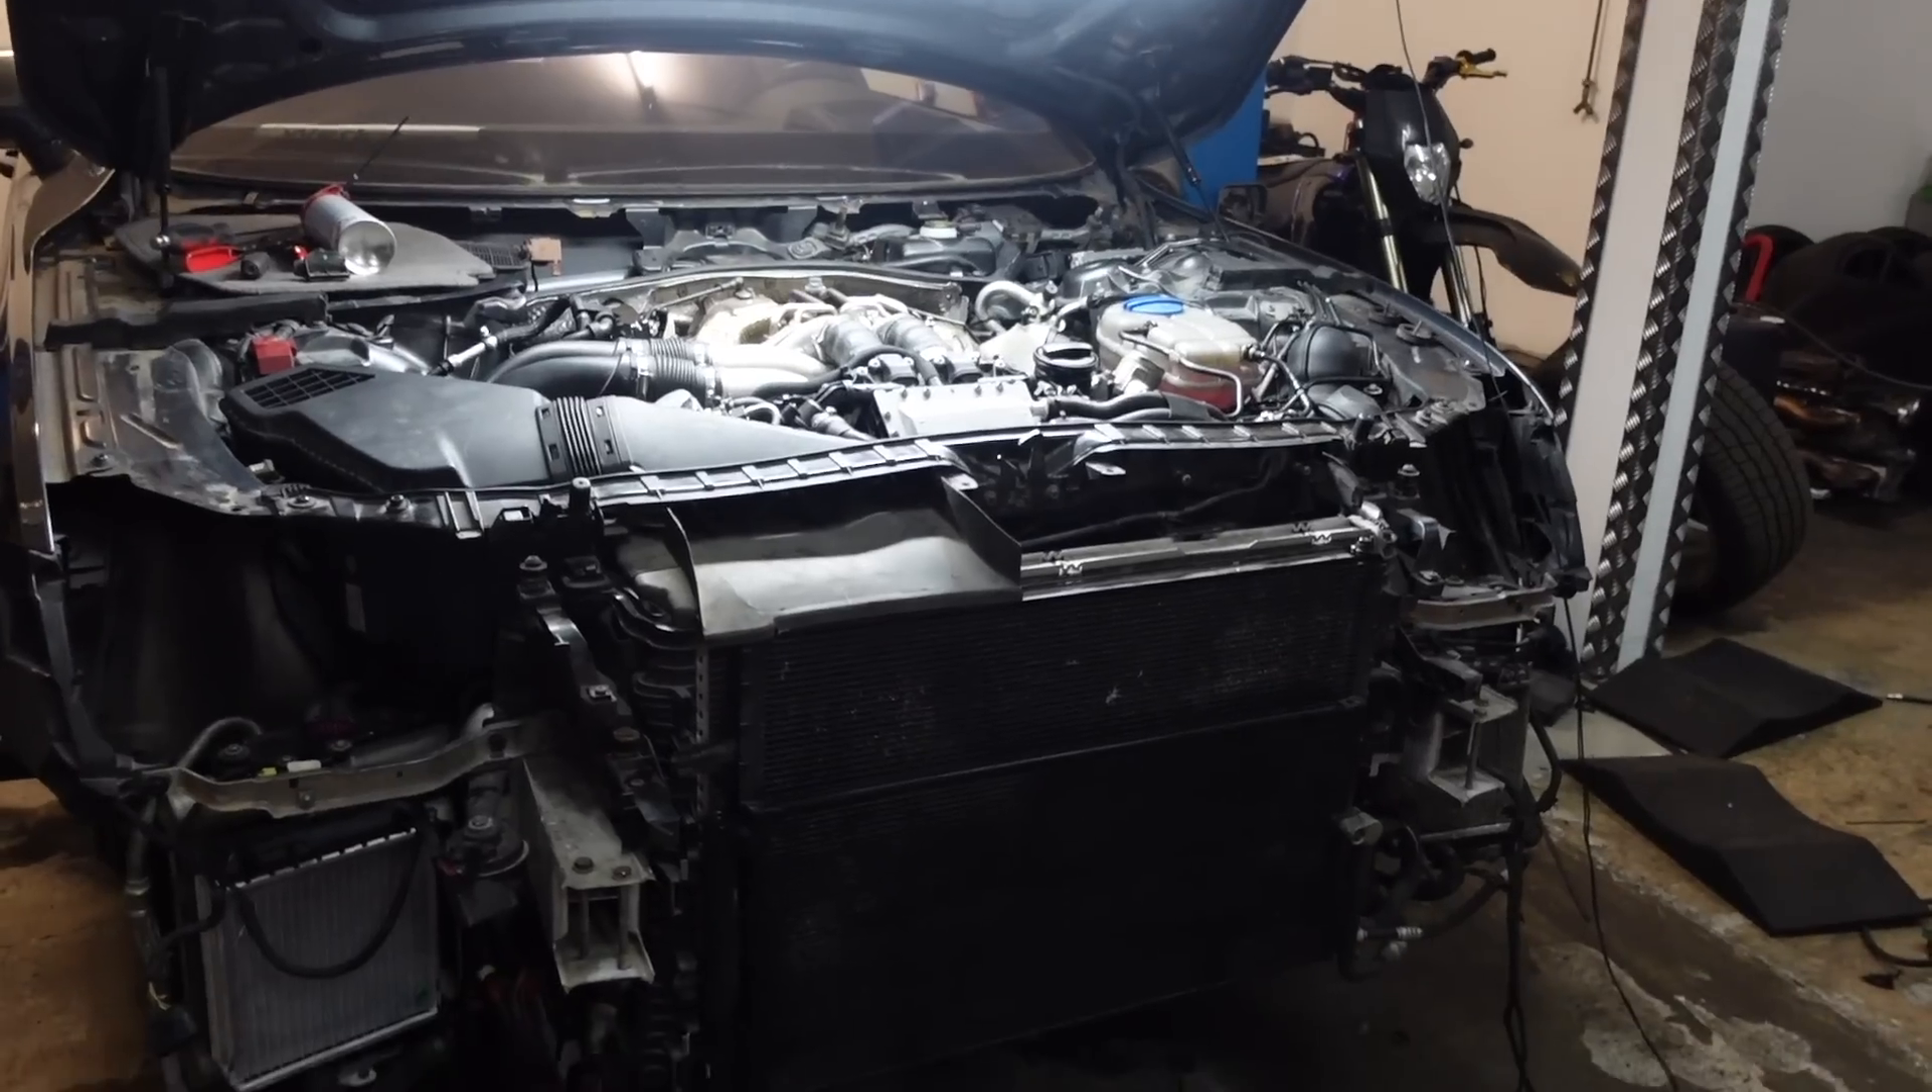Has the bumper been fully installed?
No.